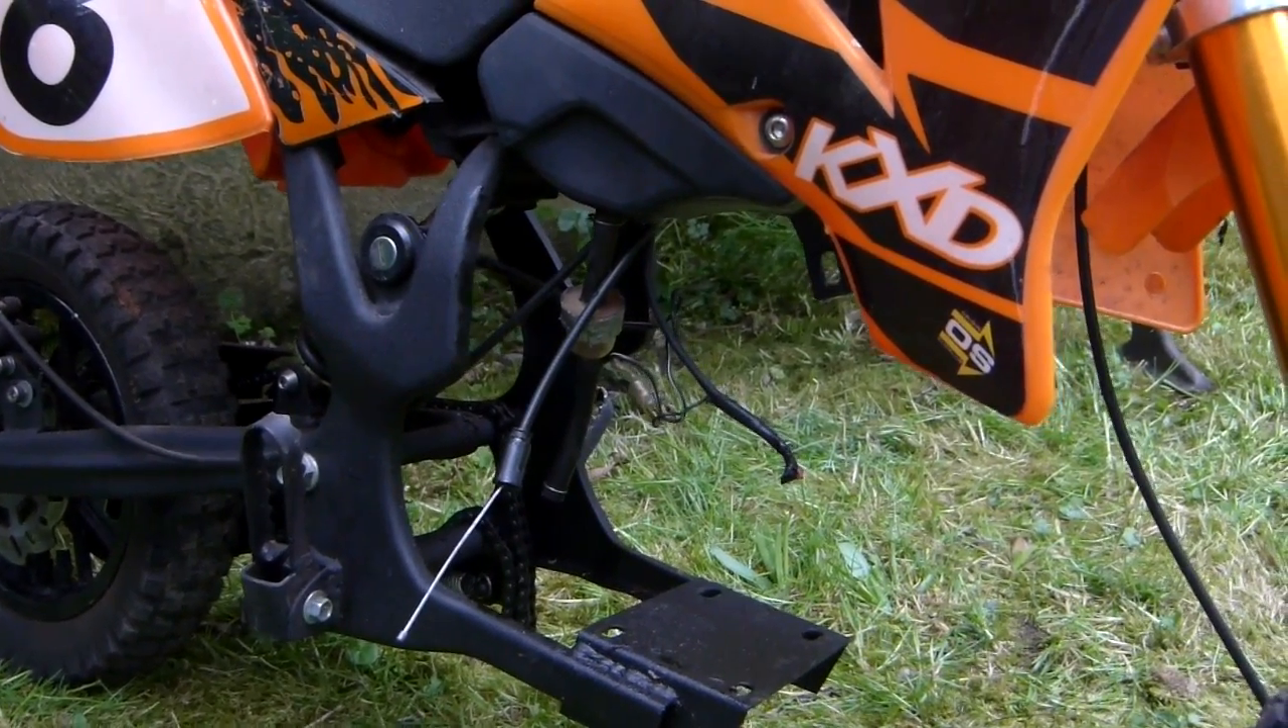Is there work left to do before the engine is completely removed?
No.